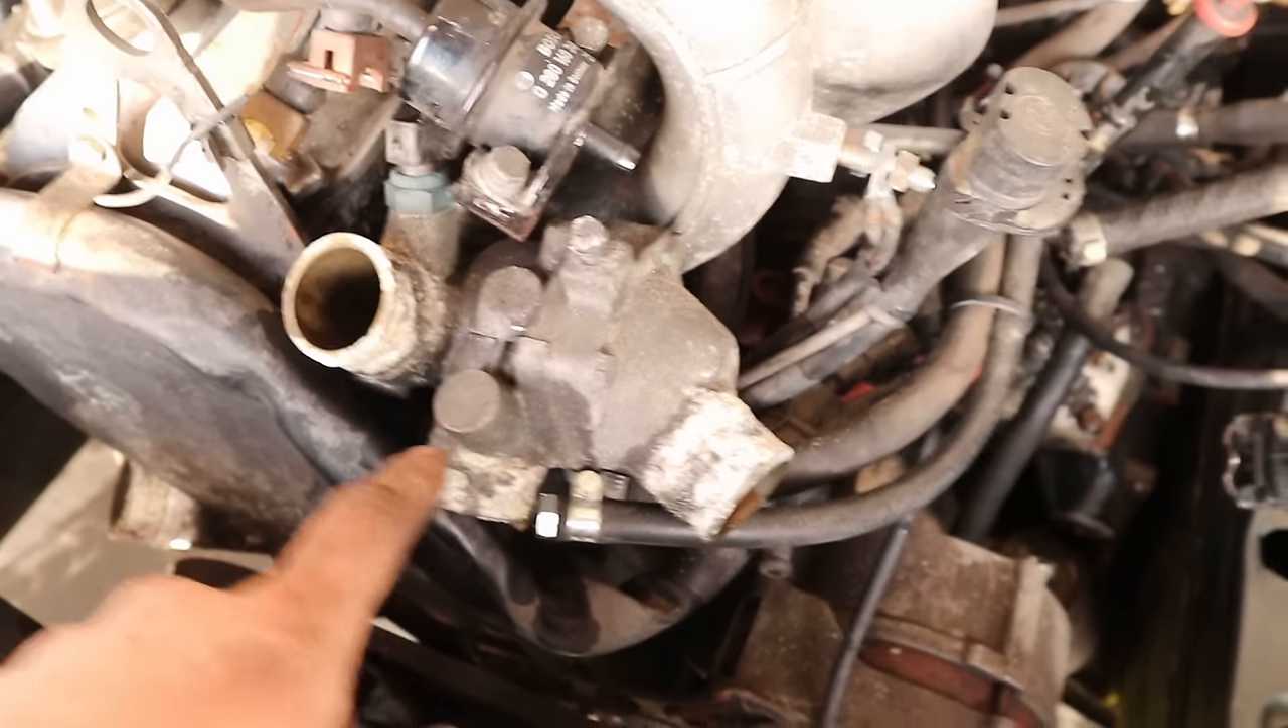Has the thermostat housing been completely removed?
No.